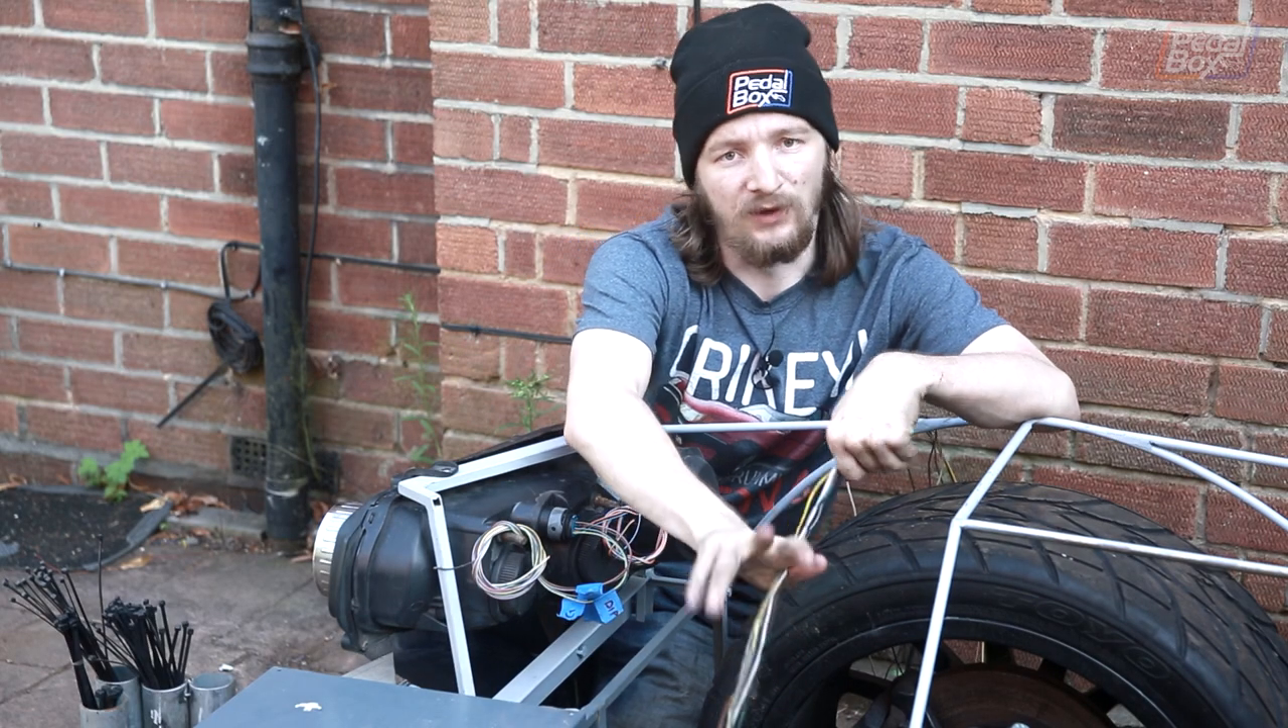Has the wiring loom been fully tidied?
No.